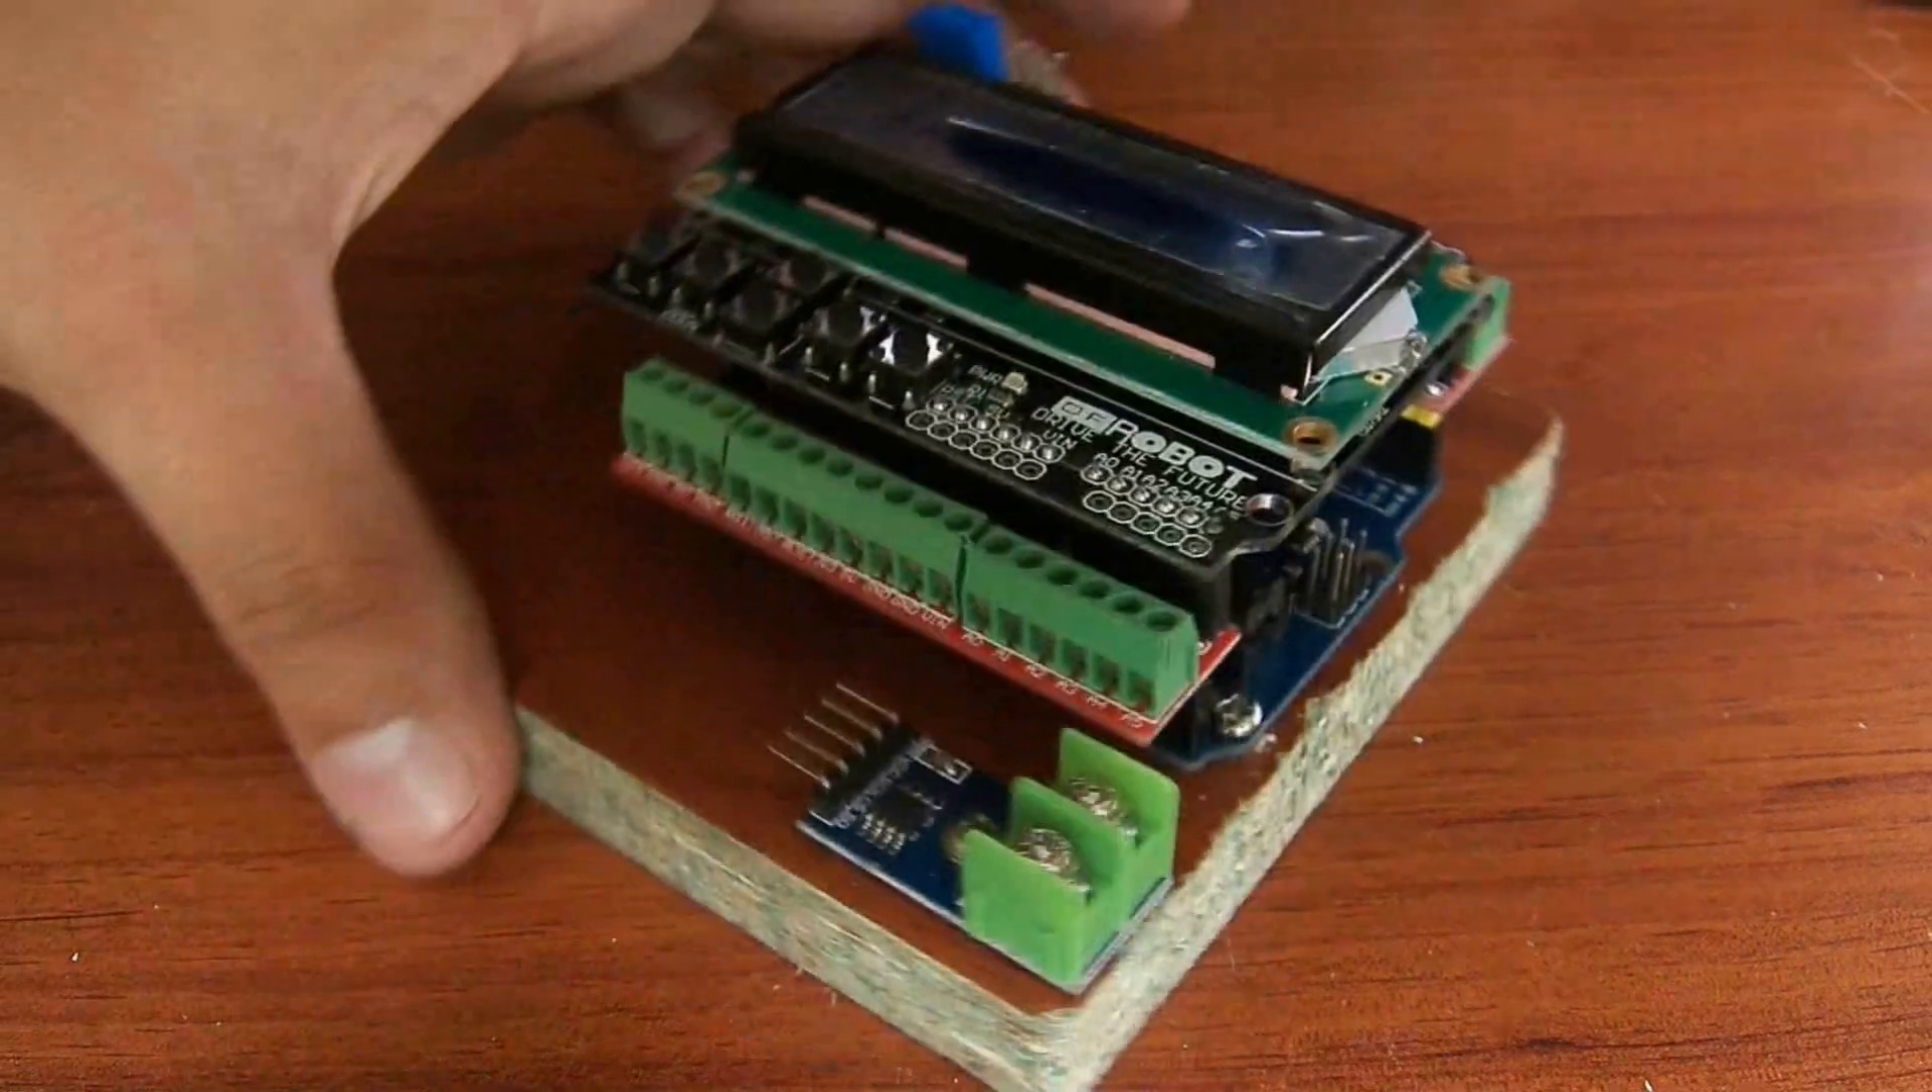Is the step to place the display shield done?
Yes.